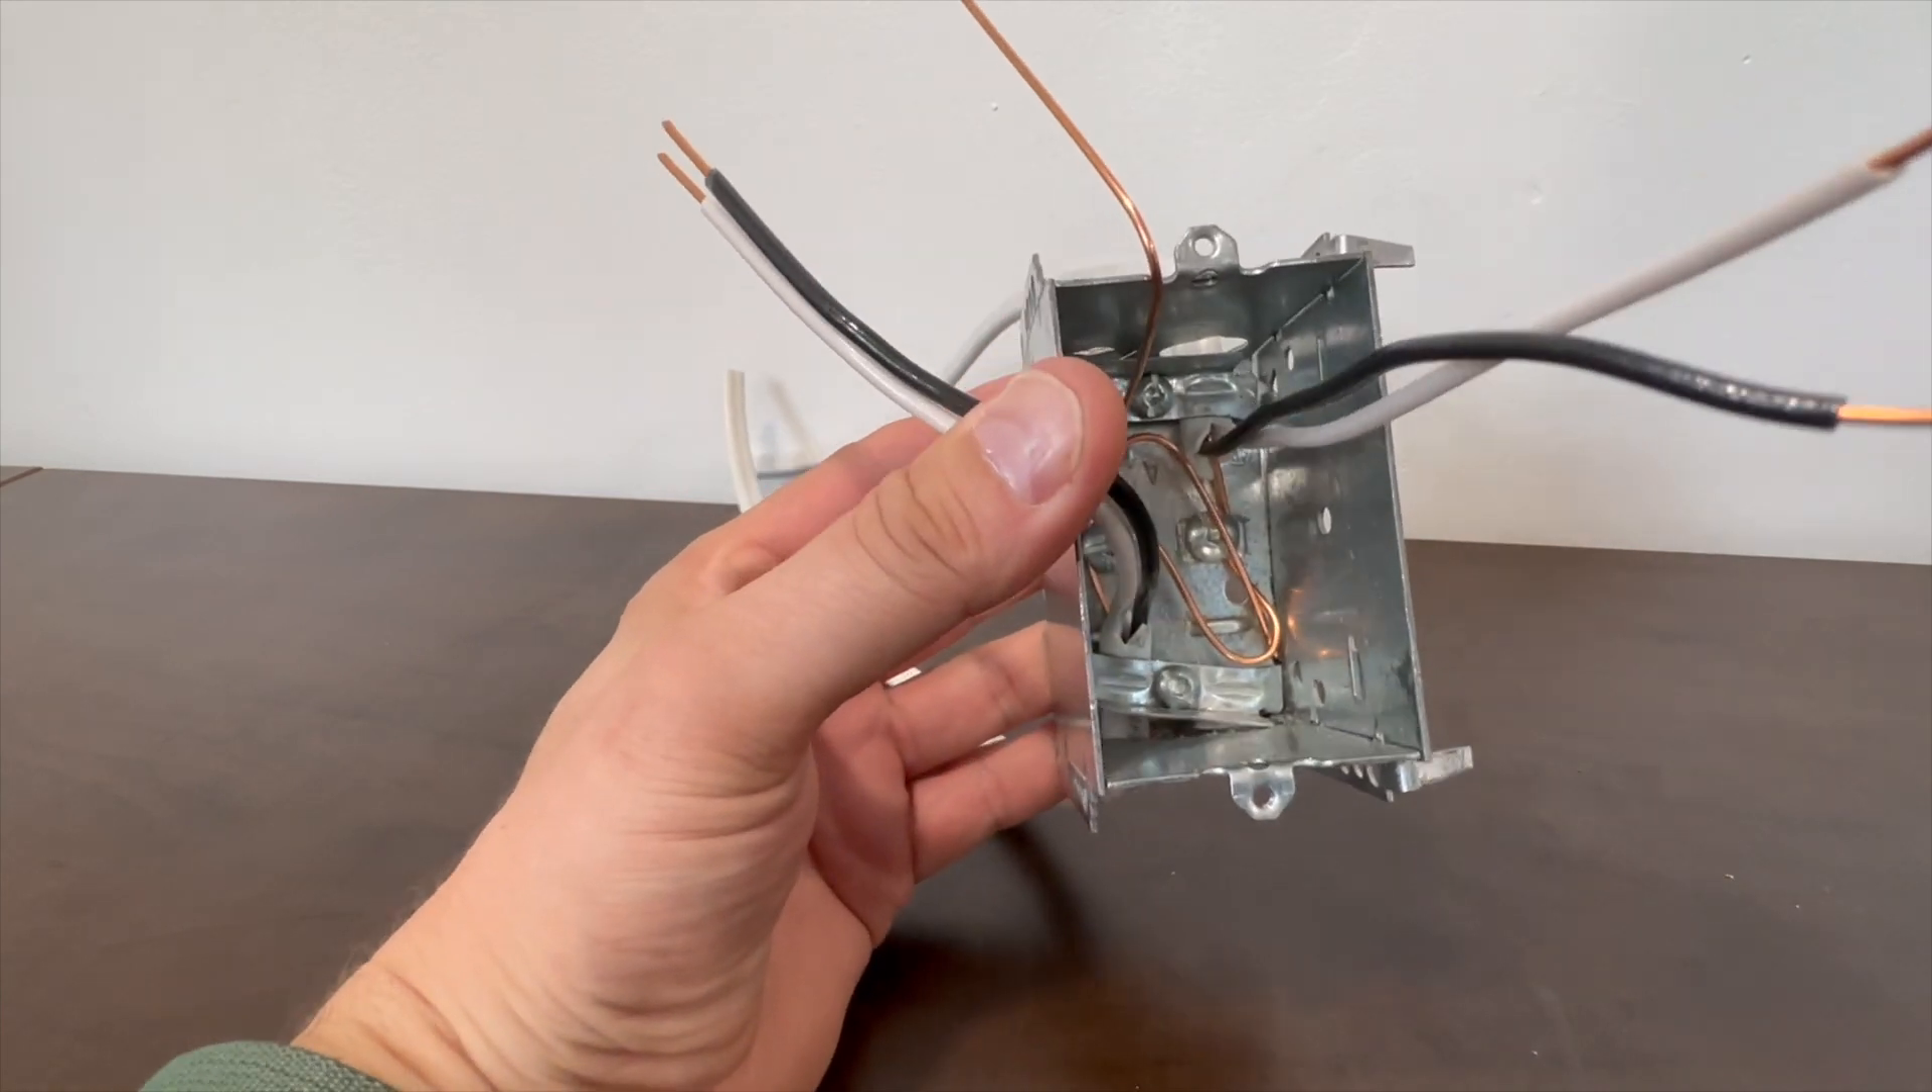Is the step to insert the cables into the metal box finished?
Yes.